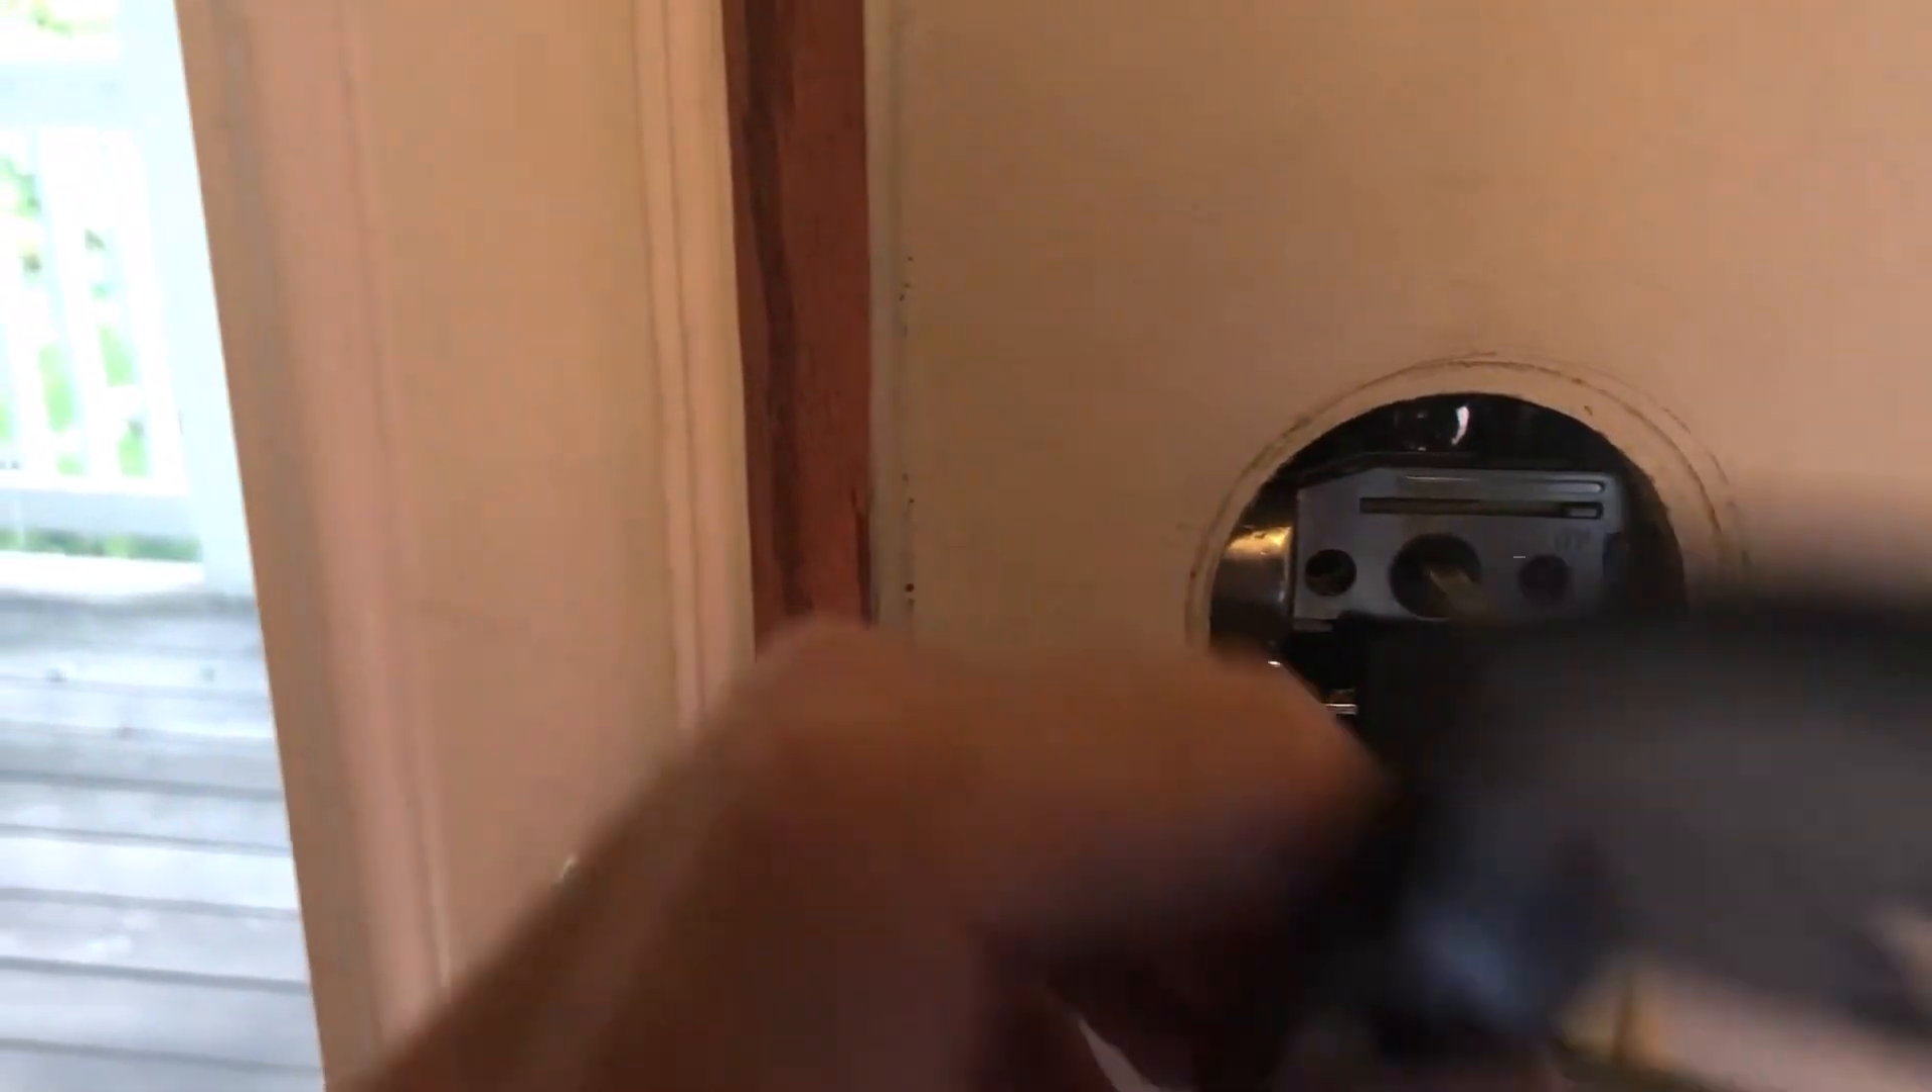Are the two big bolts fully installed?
No.